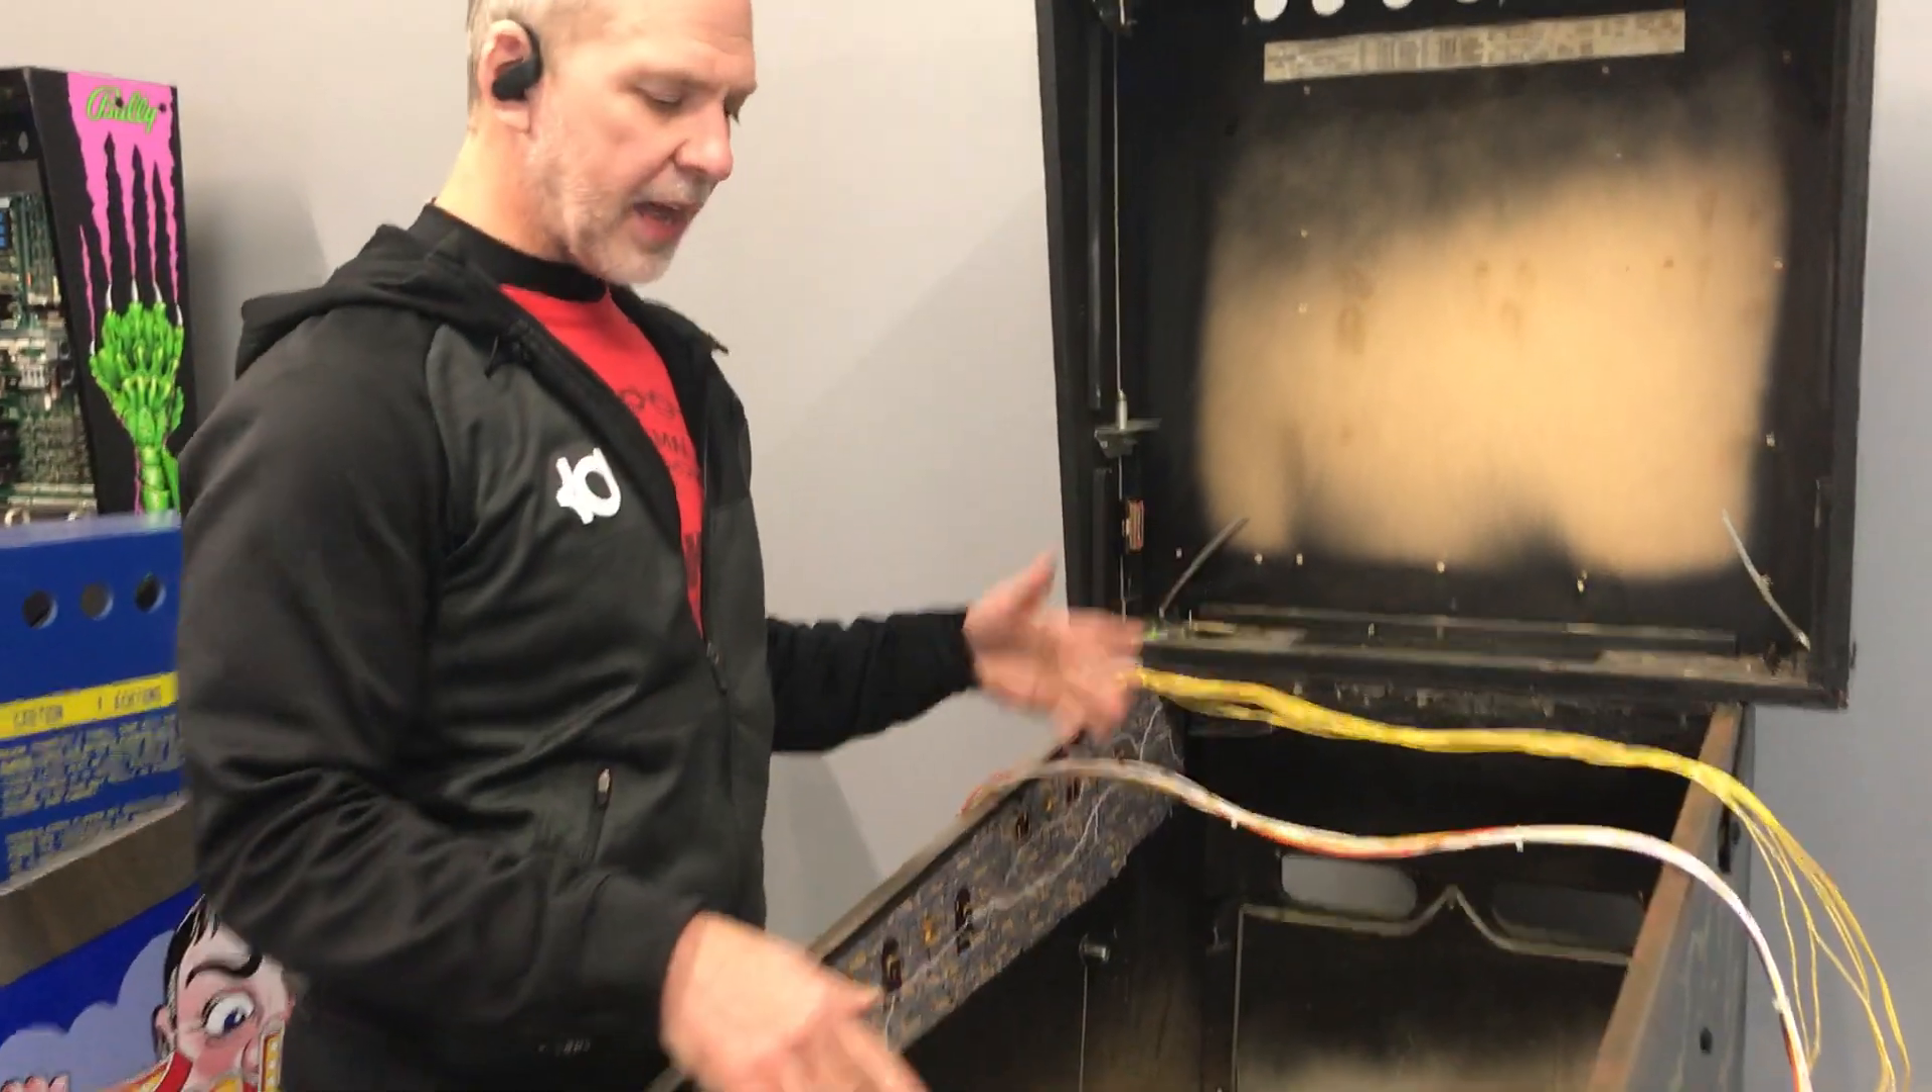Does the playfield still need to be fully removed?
No.